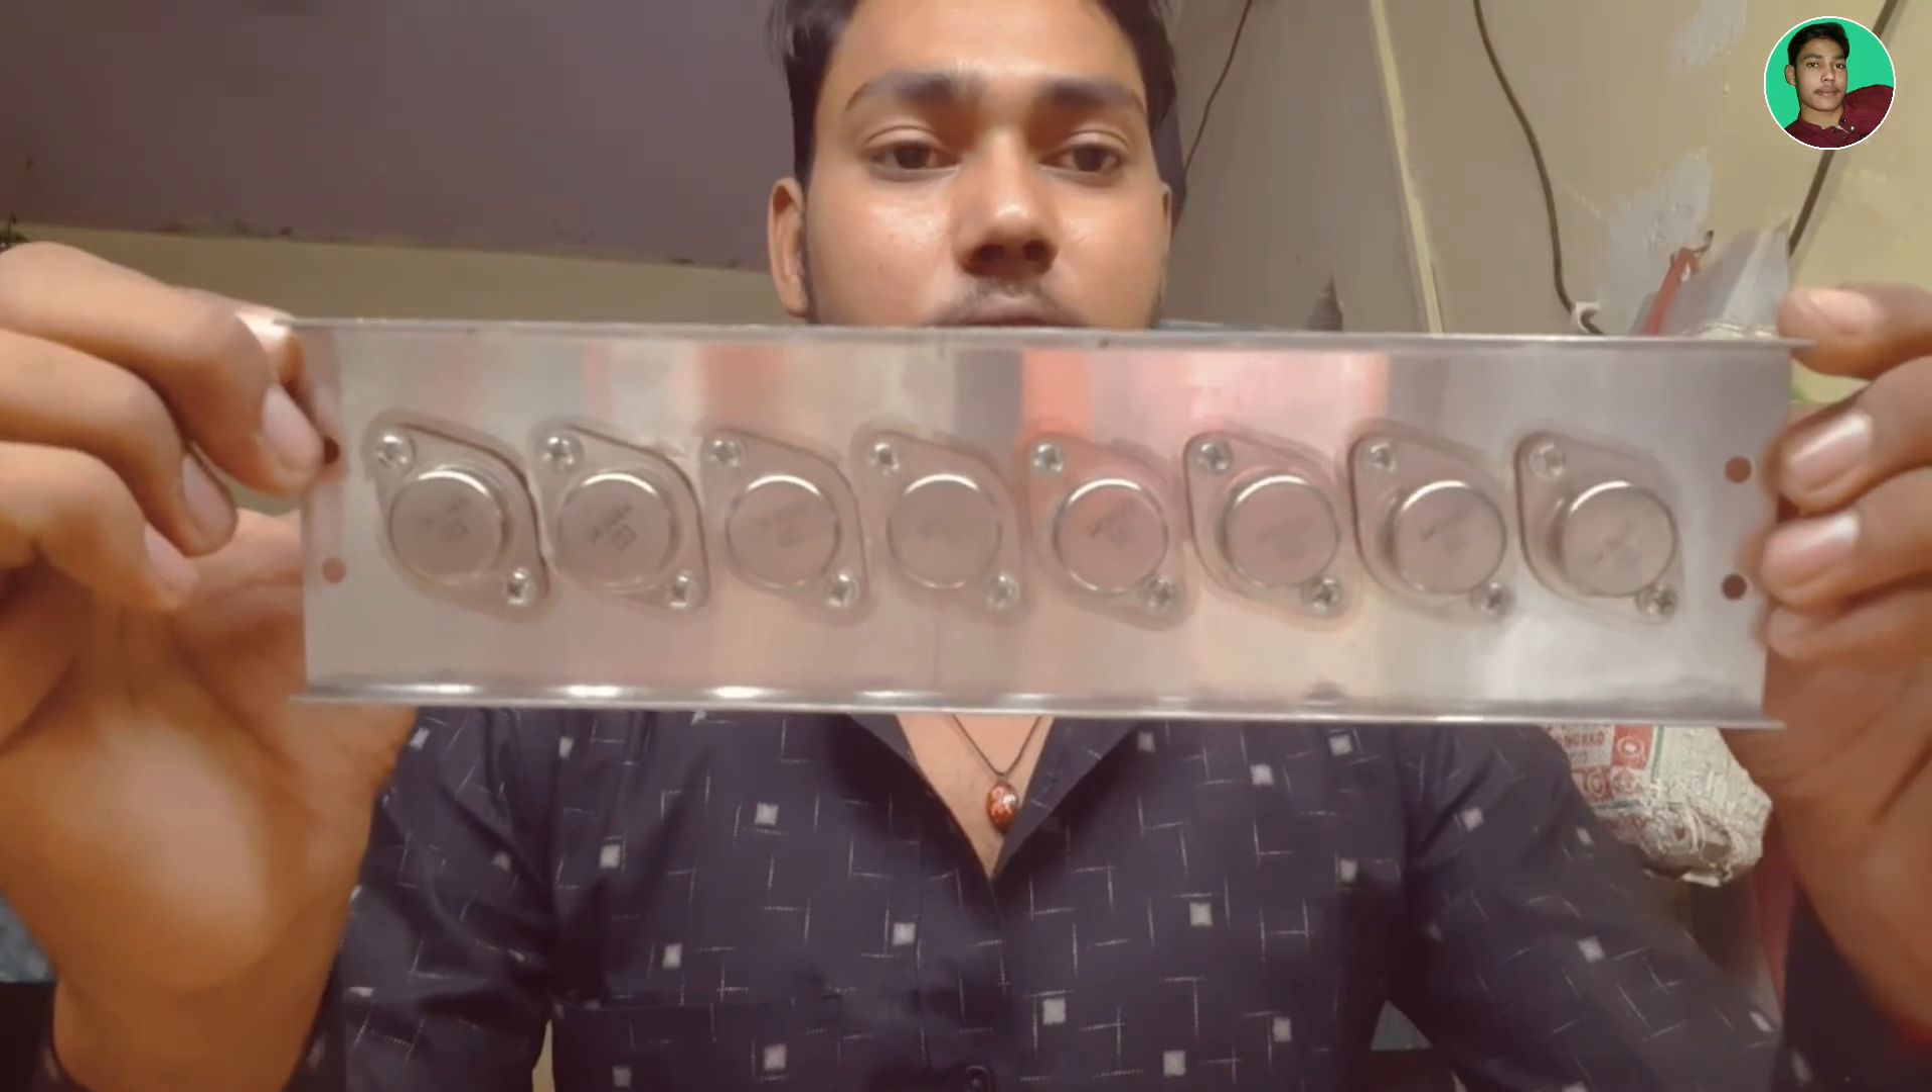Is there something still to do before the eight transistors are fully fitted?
No.